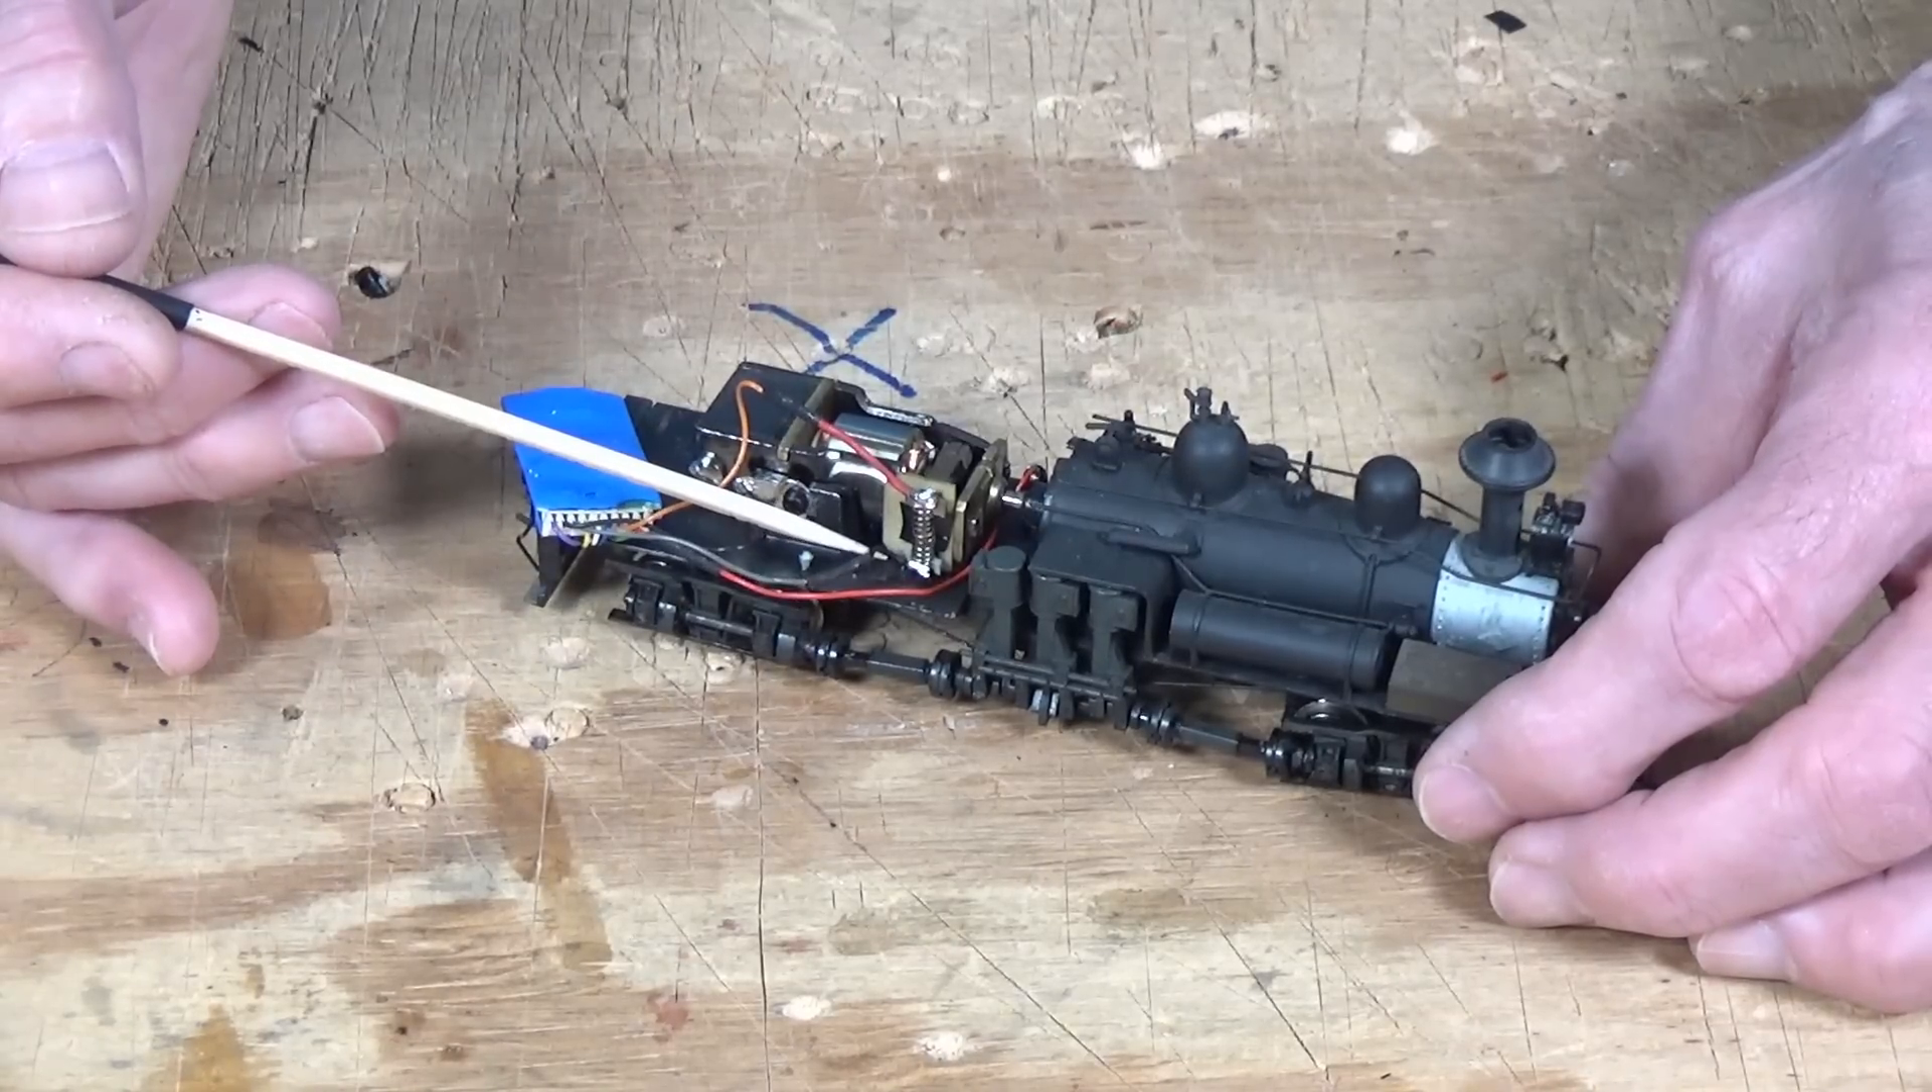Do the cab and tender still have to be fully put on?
Yes.